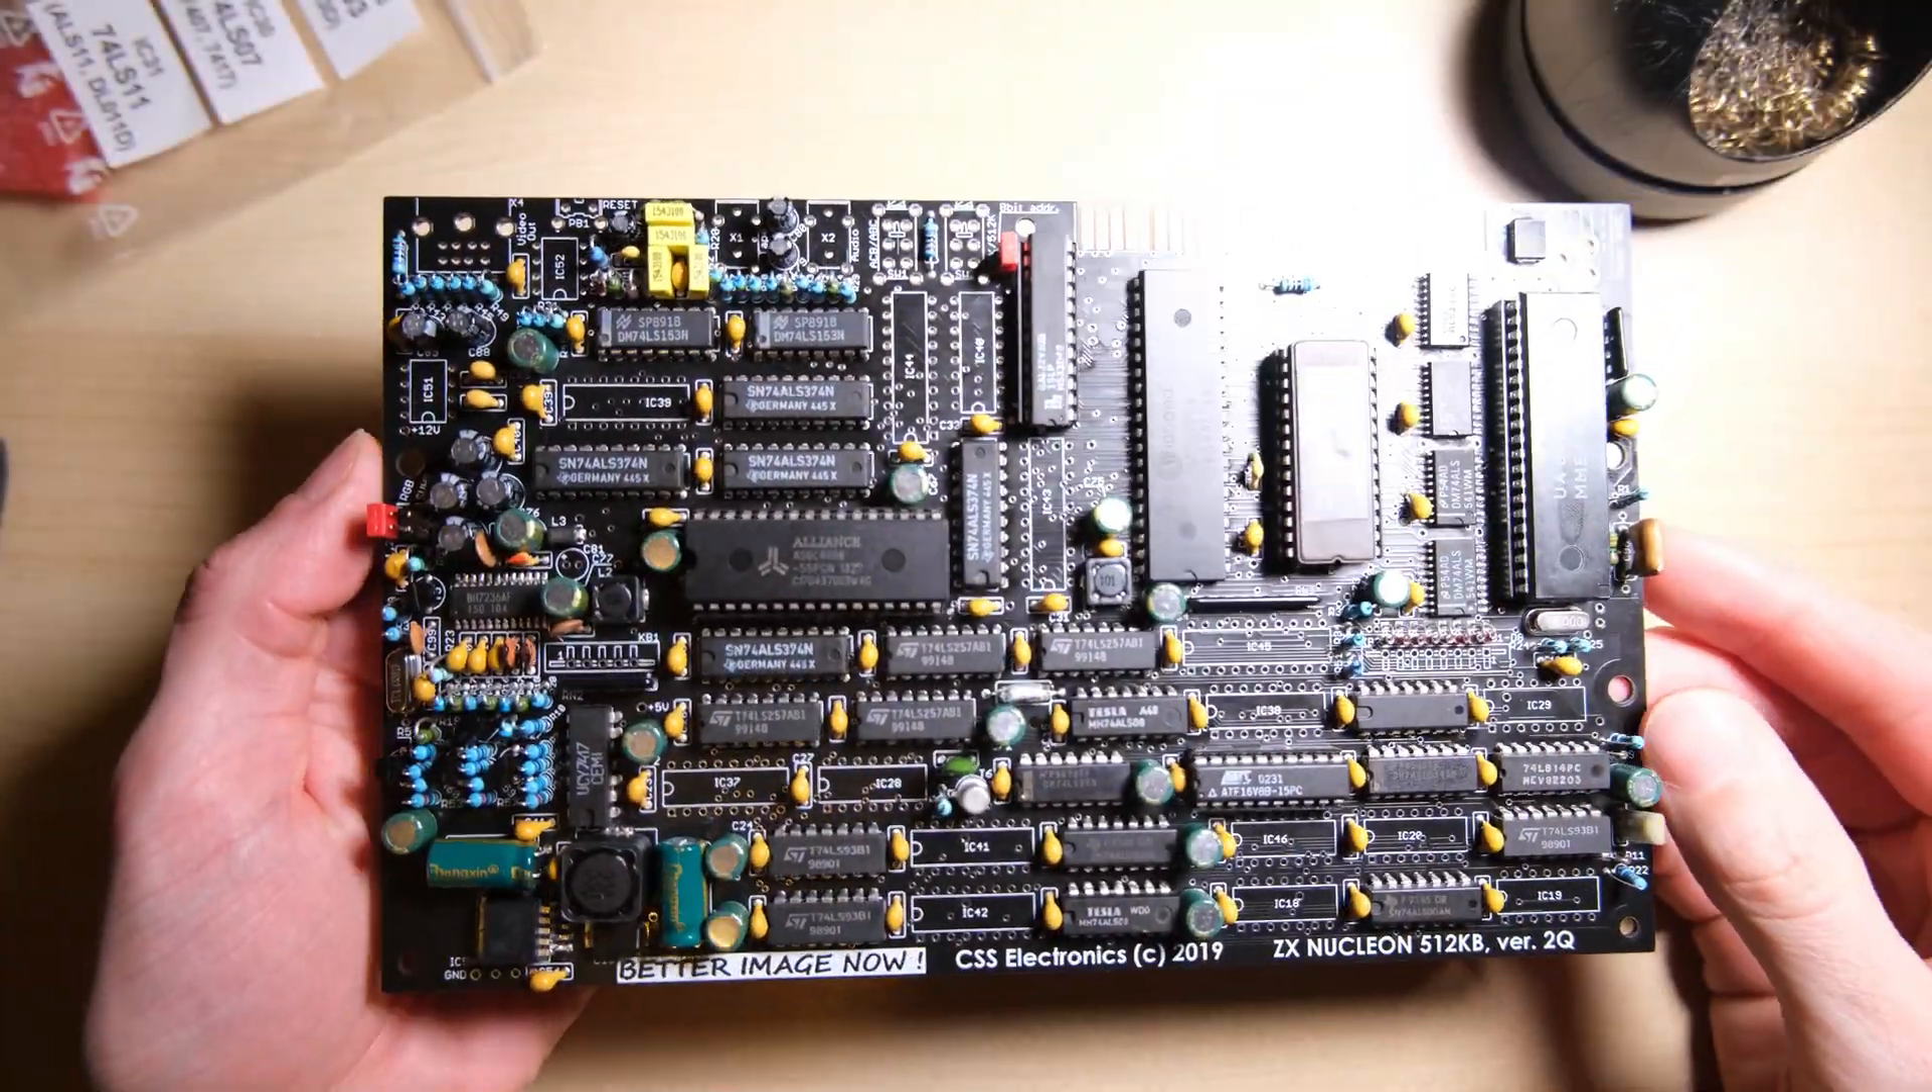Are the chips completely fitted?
No.